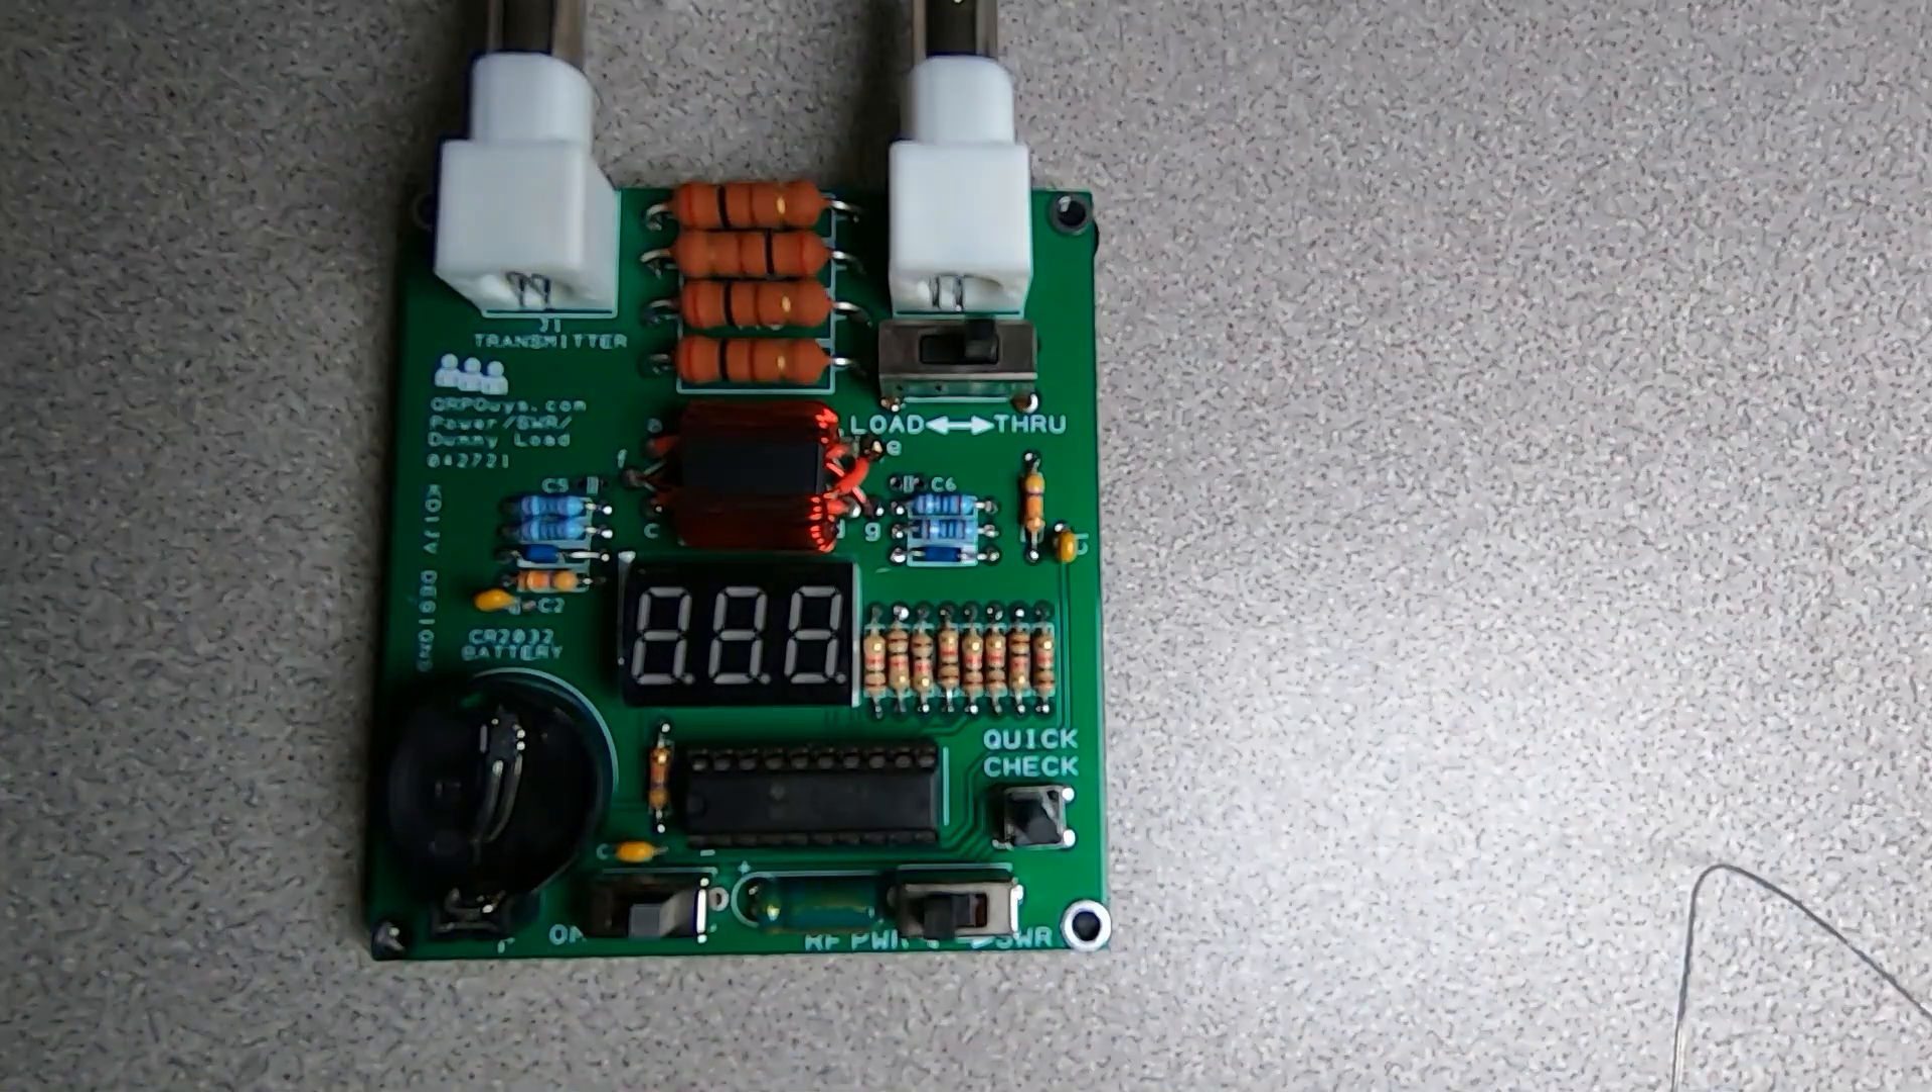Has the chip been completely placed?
Yes.